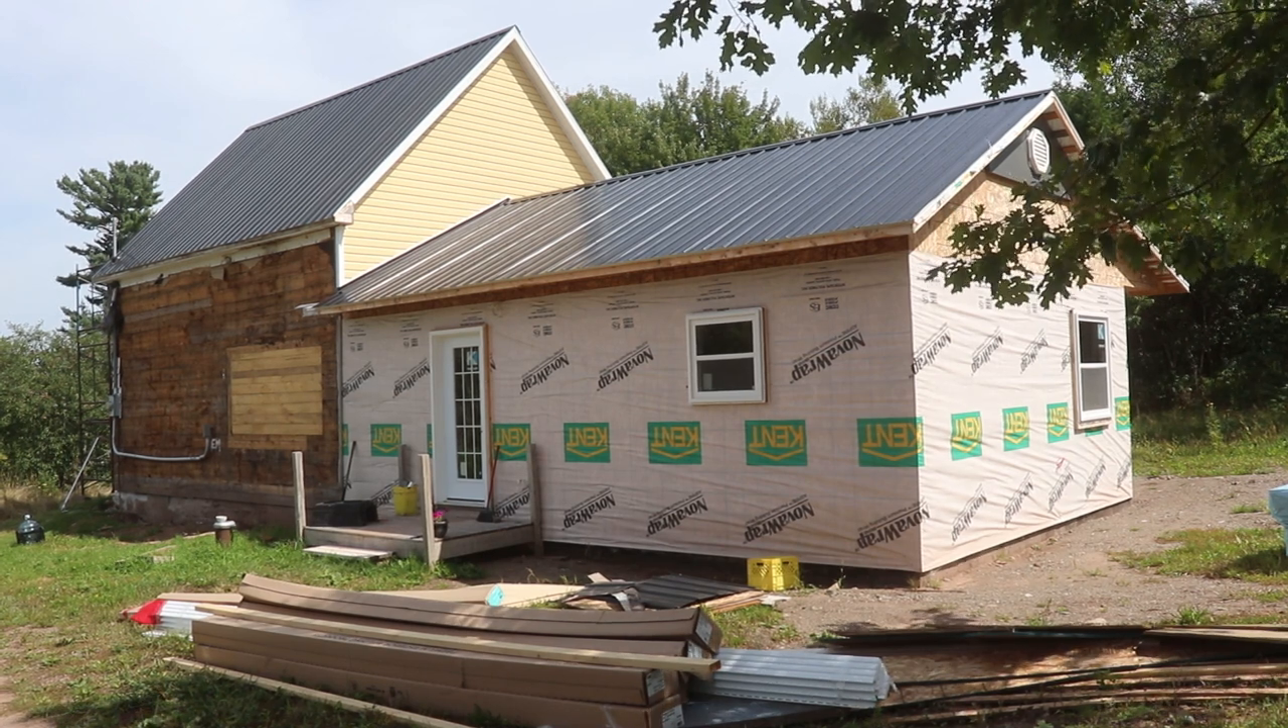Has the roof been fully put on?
Yes.